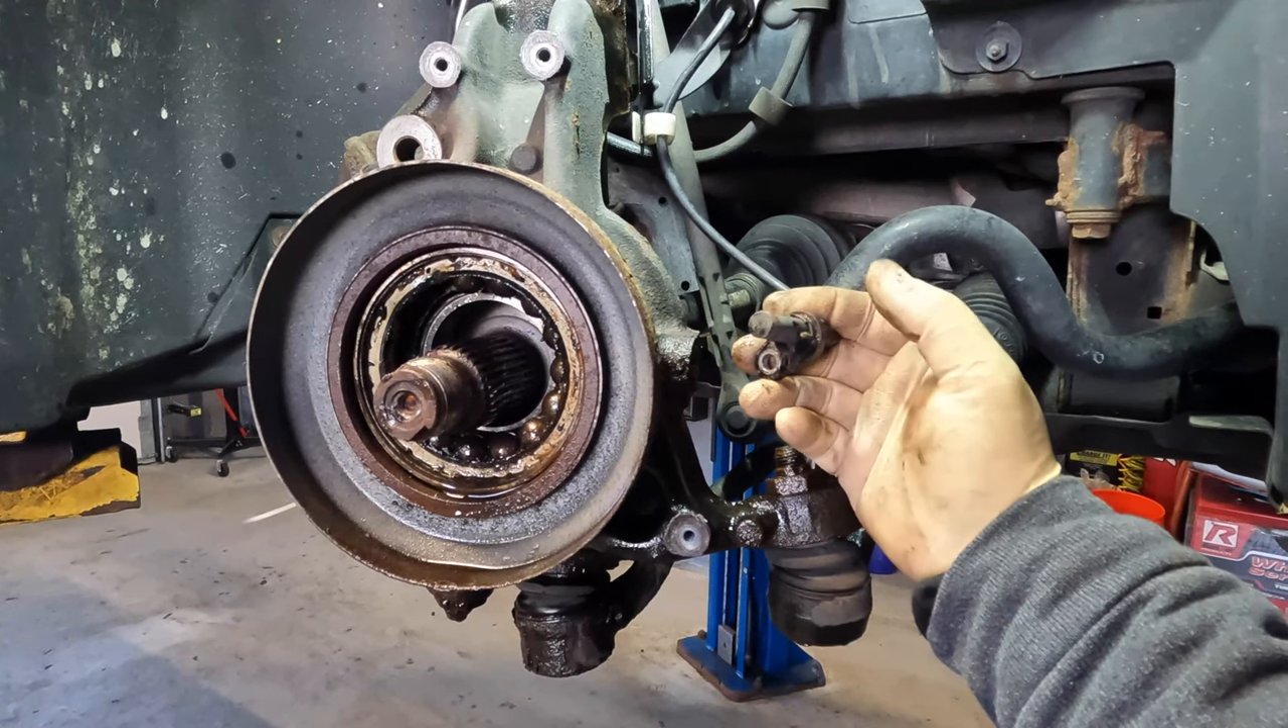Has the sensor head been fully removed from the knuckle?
Yes.